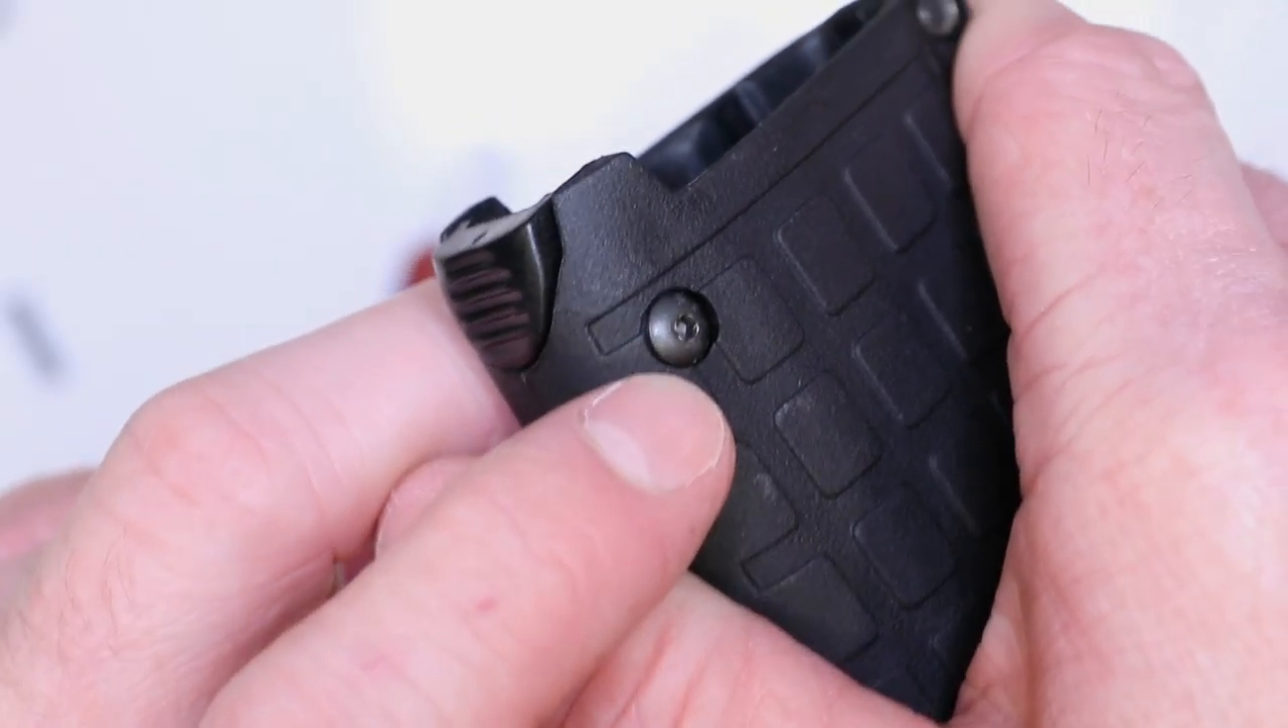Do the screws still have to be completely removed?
Yes.